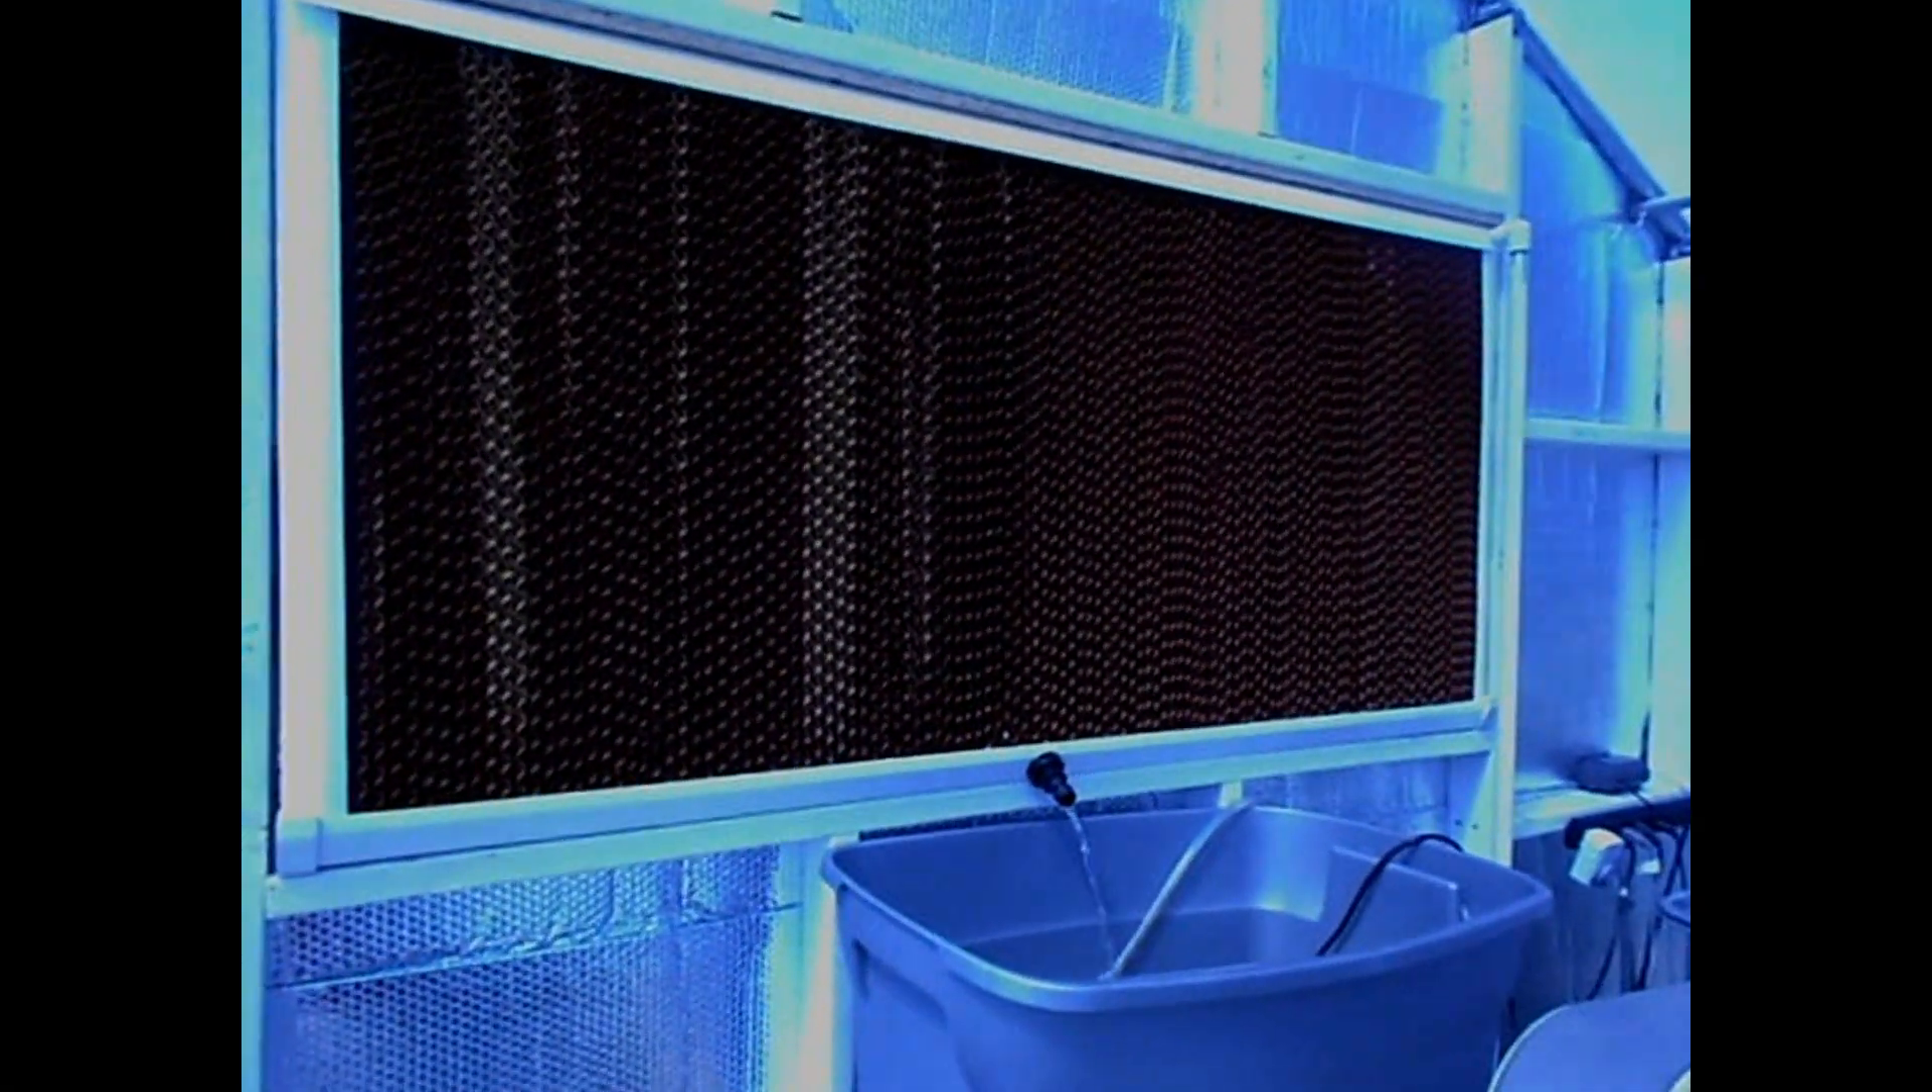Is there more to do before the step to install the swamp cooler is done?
No.